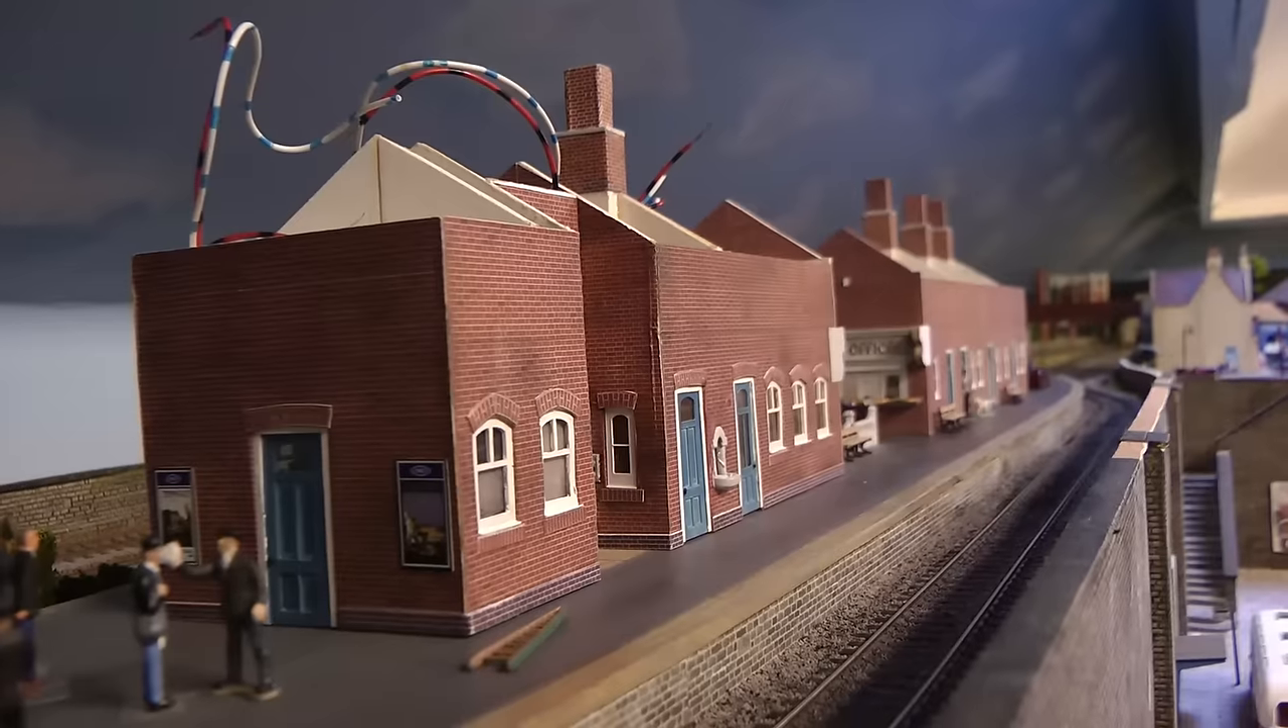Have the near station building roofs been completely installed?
No.